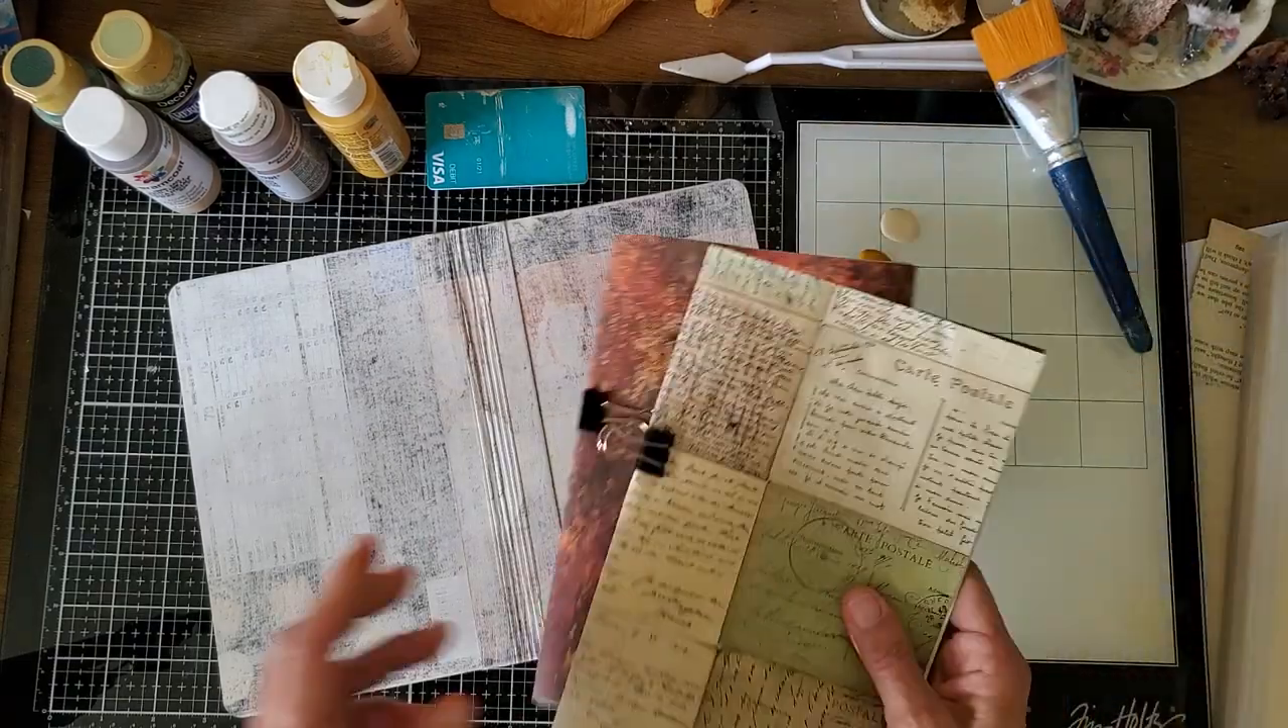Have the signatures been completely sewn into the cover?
No.